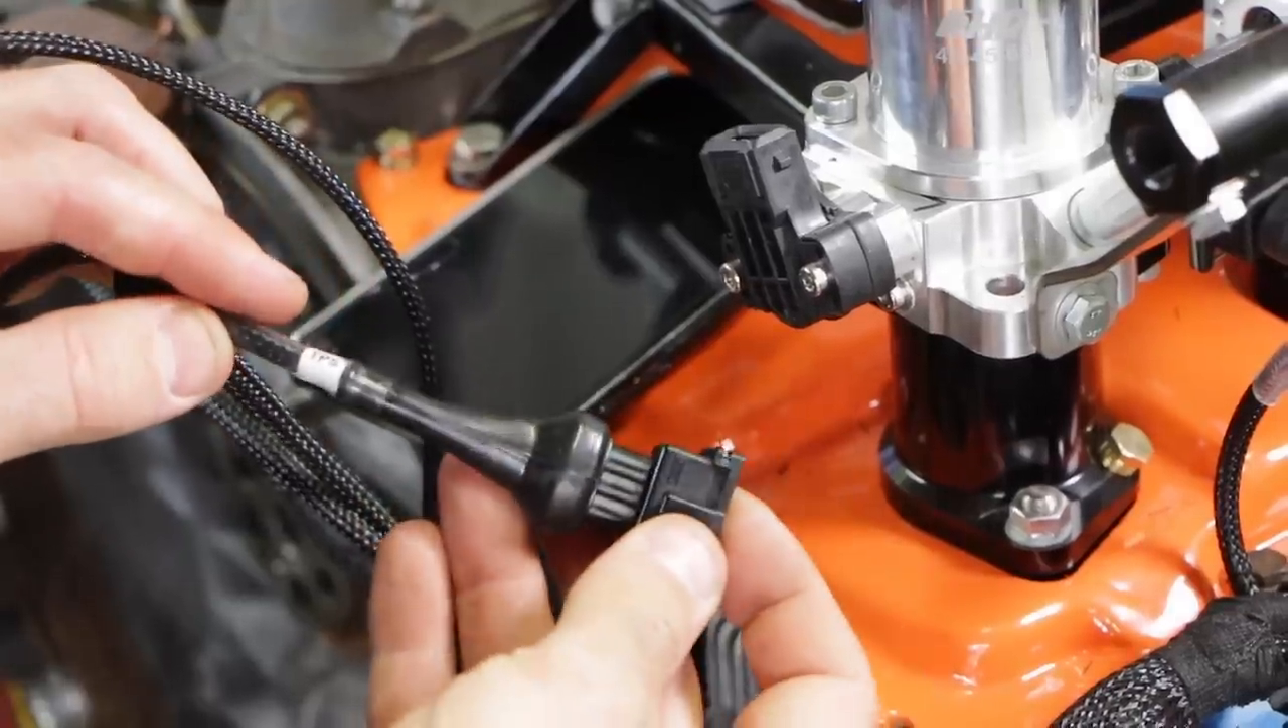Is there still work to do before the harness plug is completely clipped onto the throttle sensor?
Yes.